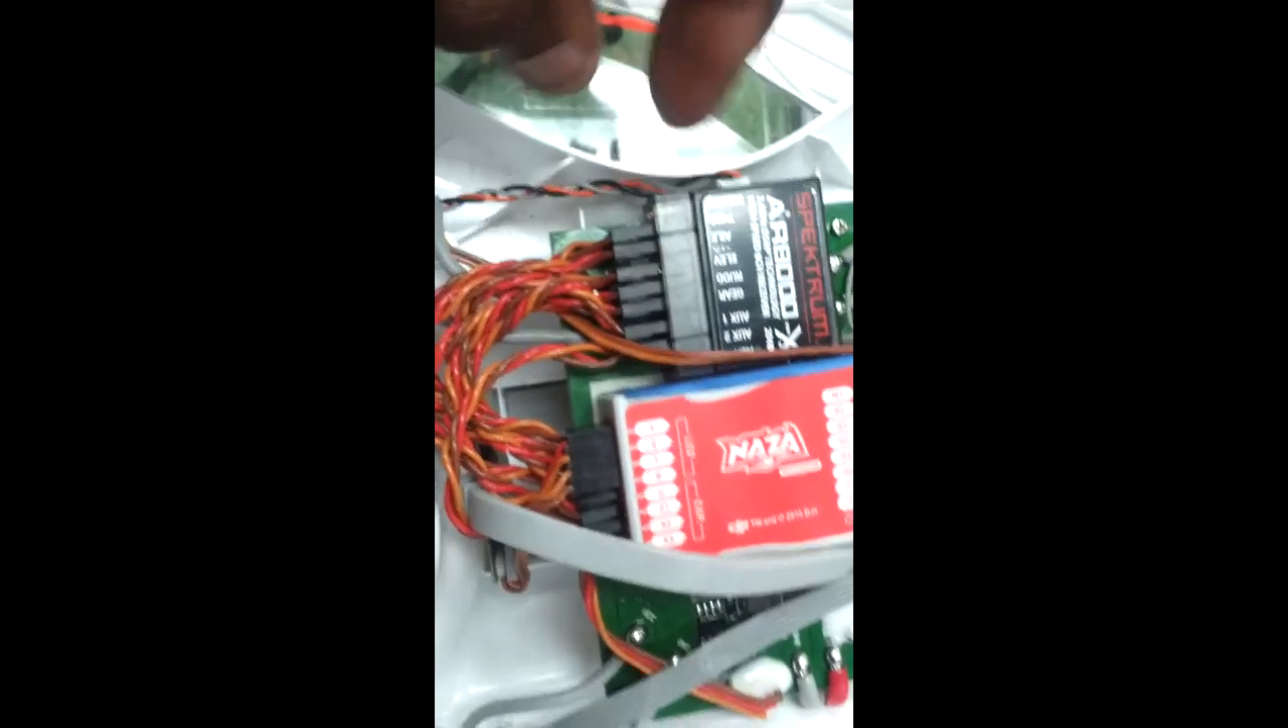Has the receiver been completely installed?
Yes.